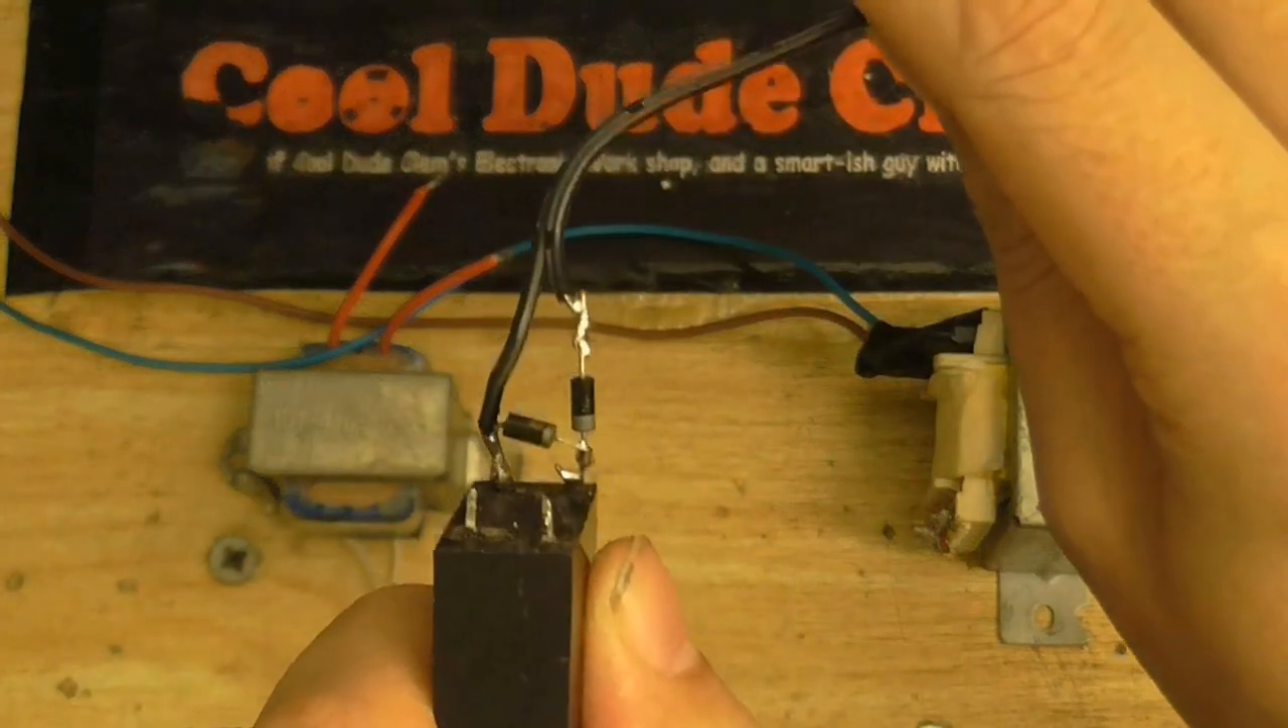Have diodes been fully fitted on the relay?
Yes.